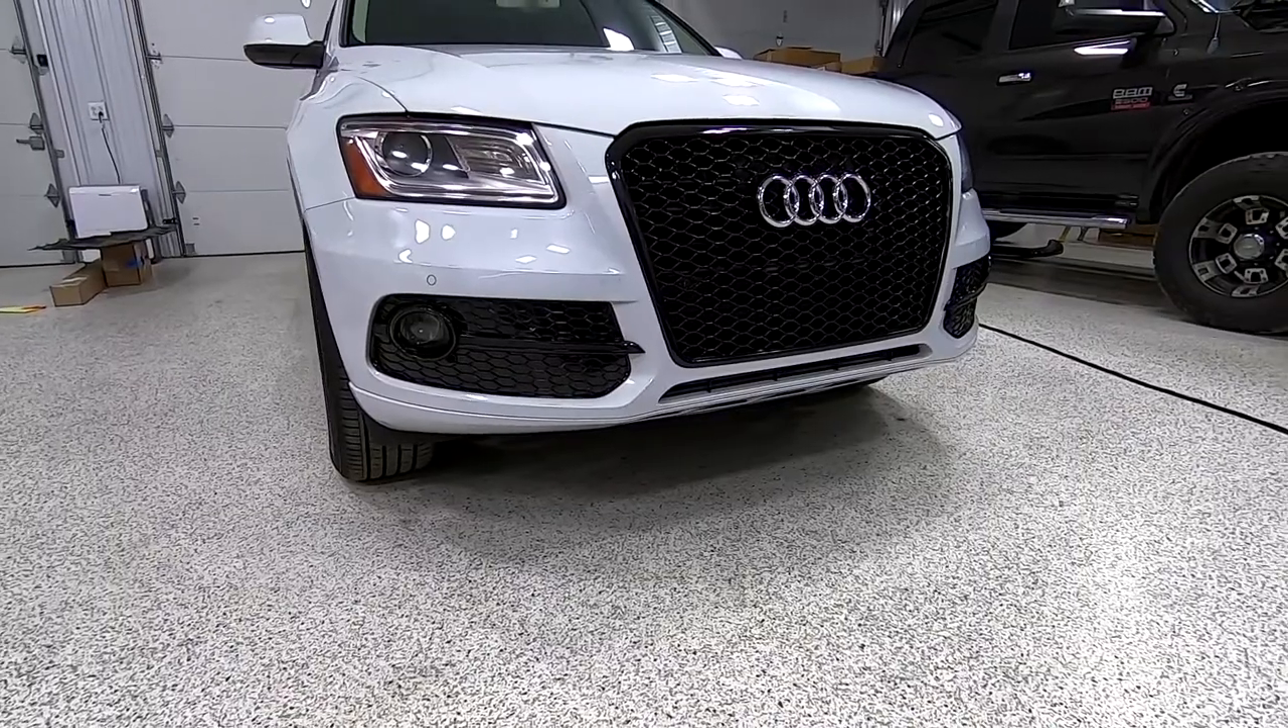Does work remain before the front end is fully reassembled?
No.